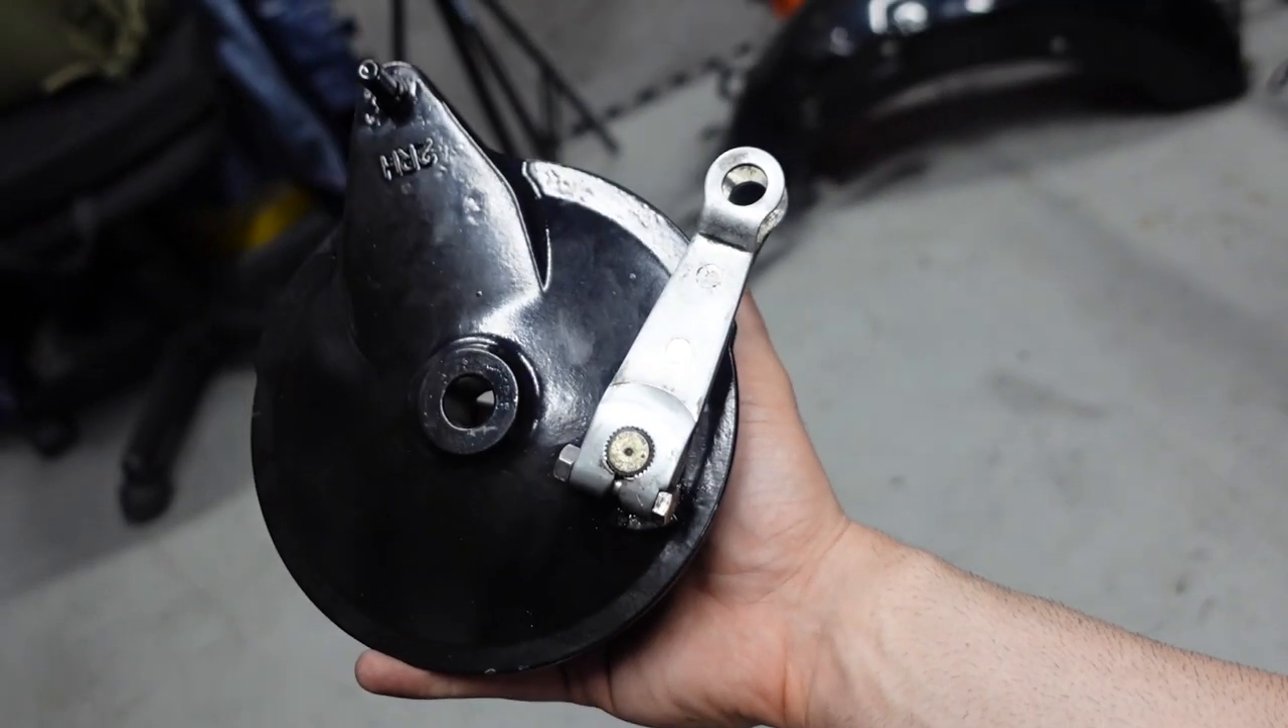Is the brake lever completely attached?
Yes.